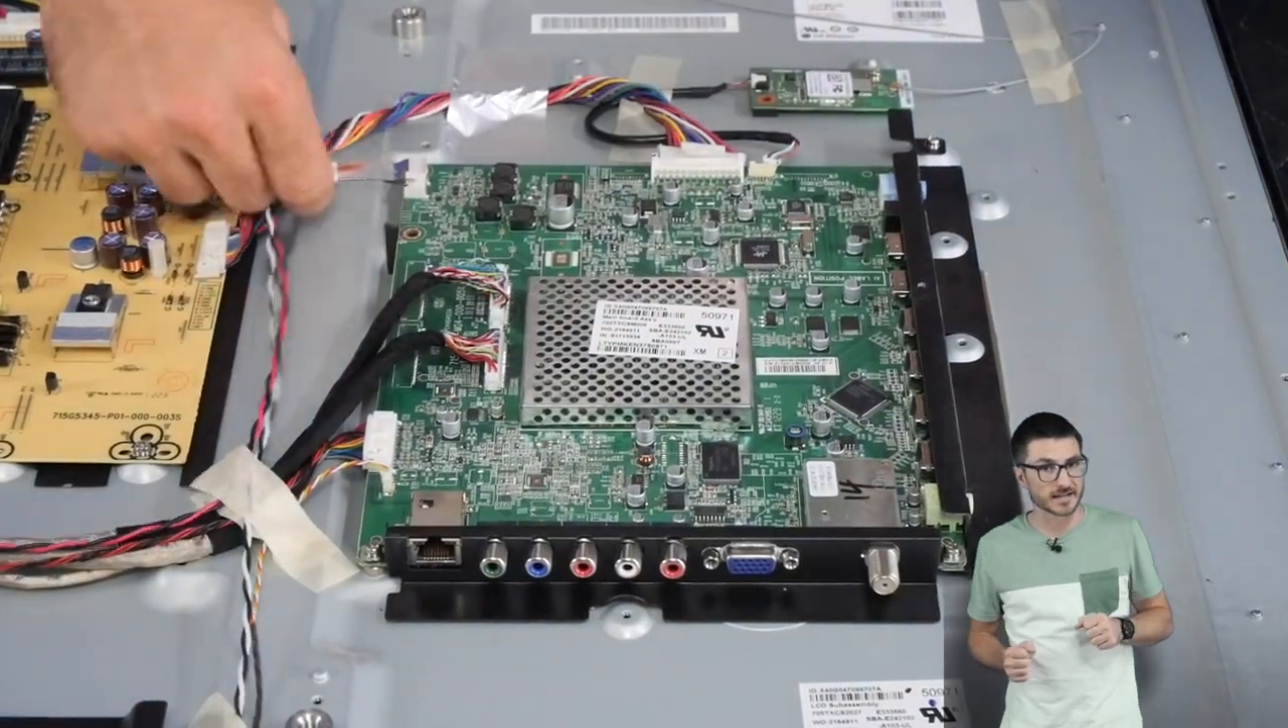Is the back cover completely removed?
Yes.